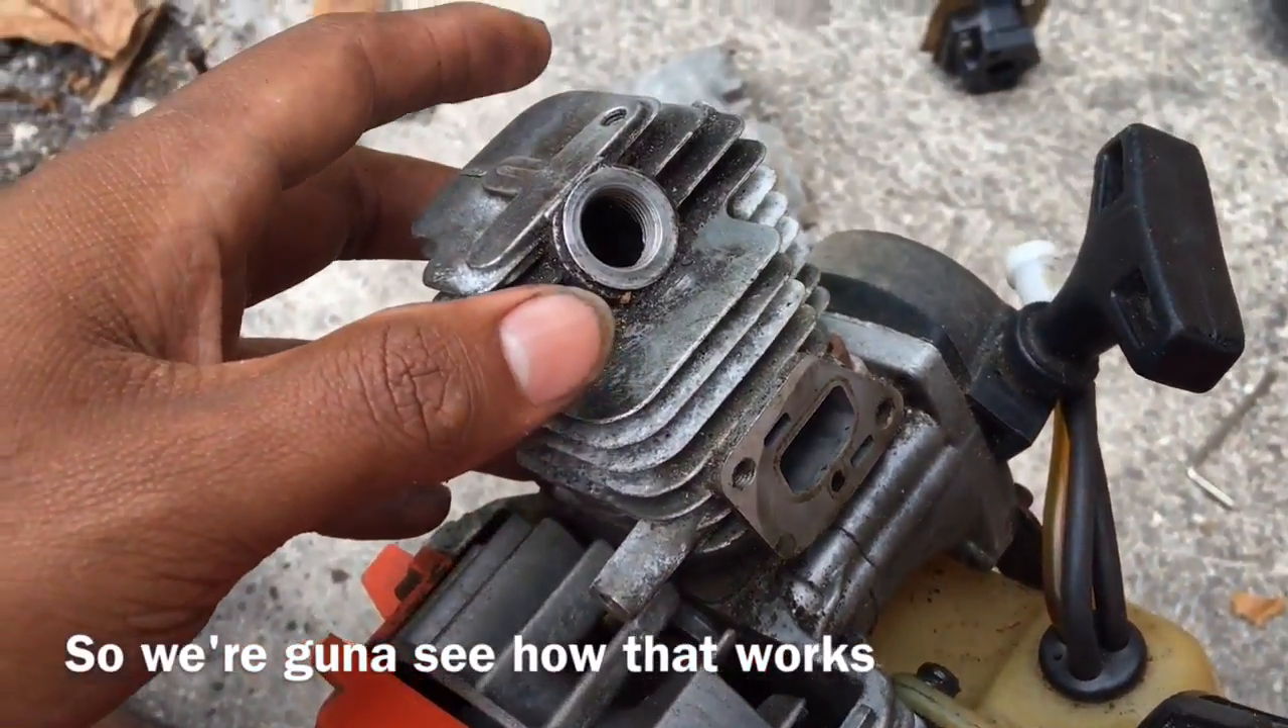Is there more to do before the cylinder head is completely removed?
Yes.